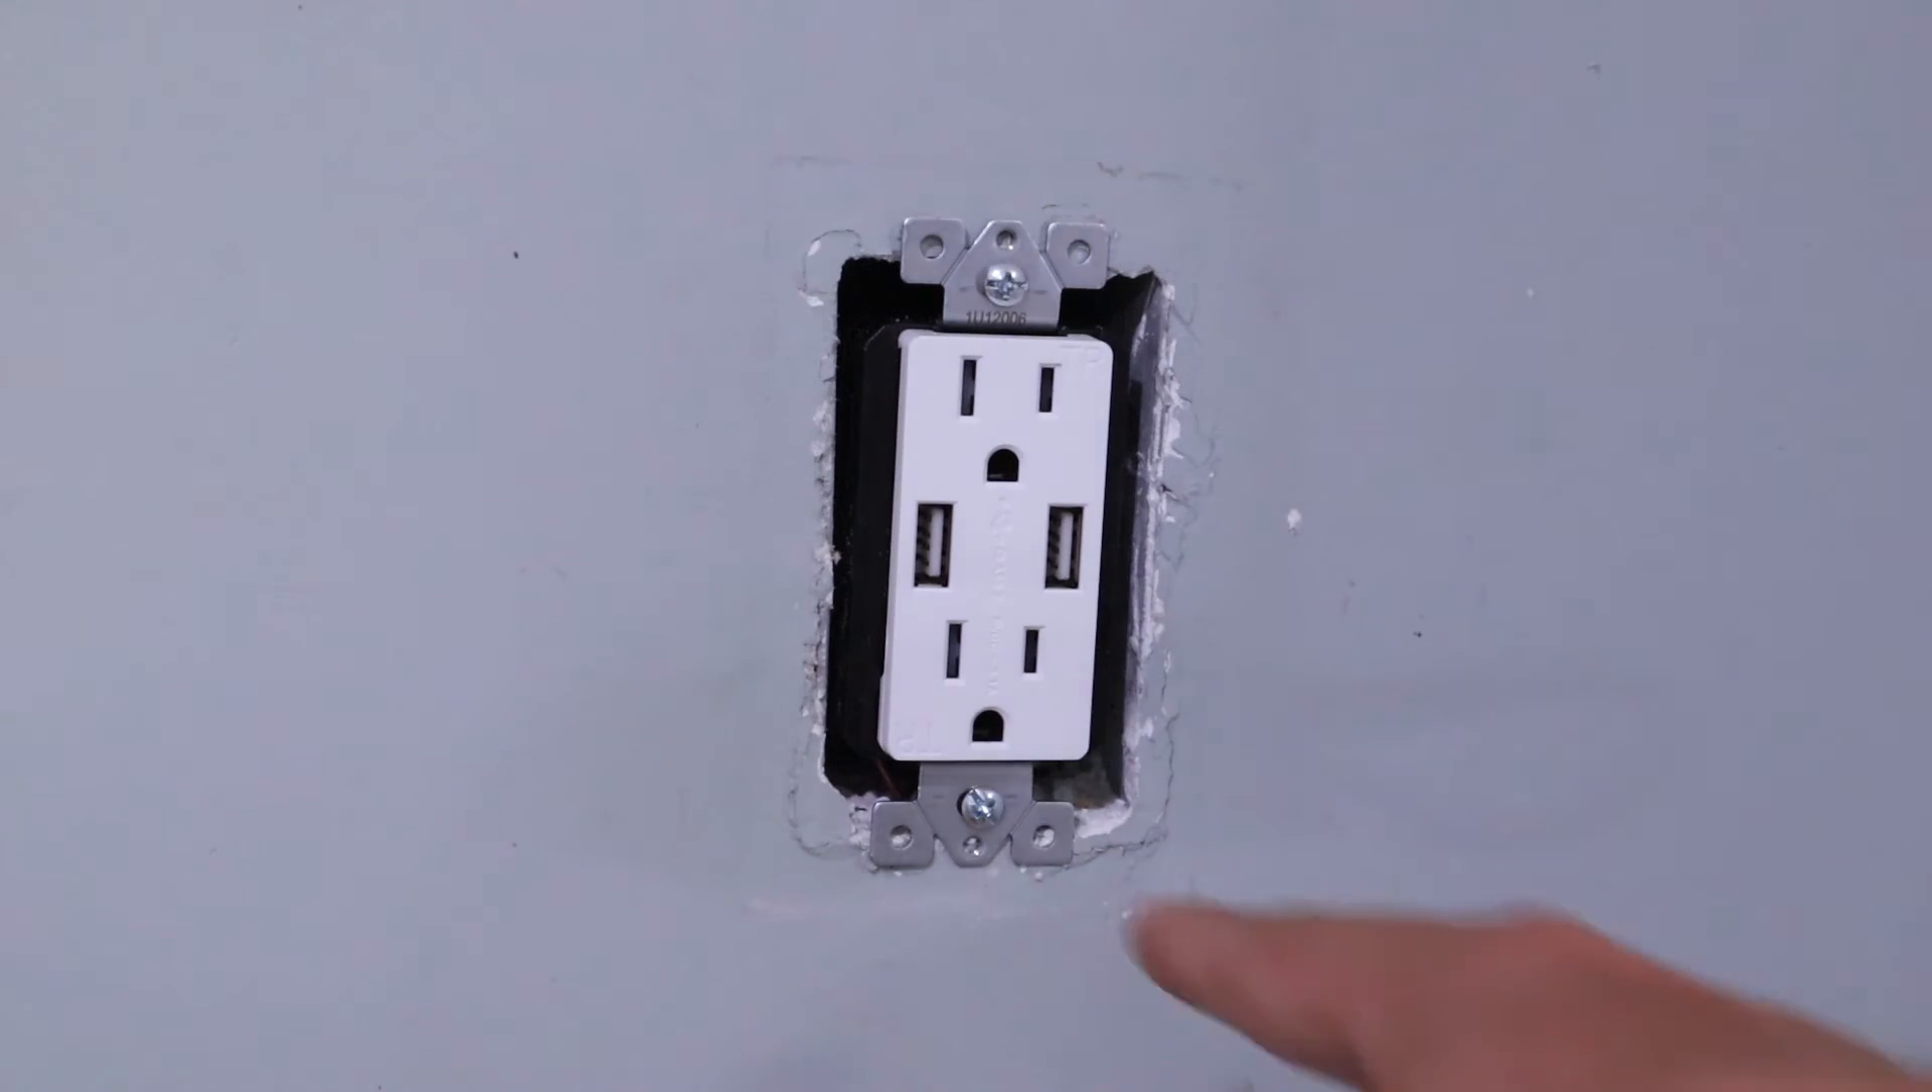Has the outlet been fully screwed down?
Yes.